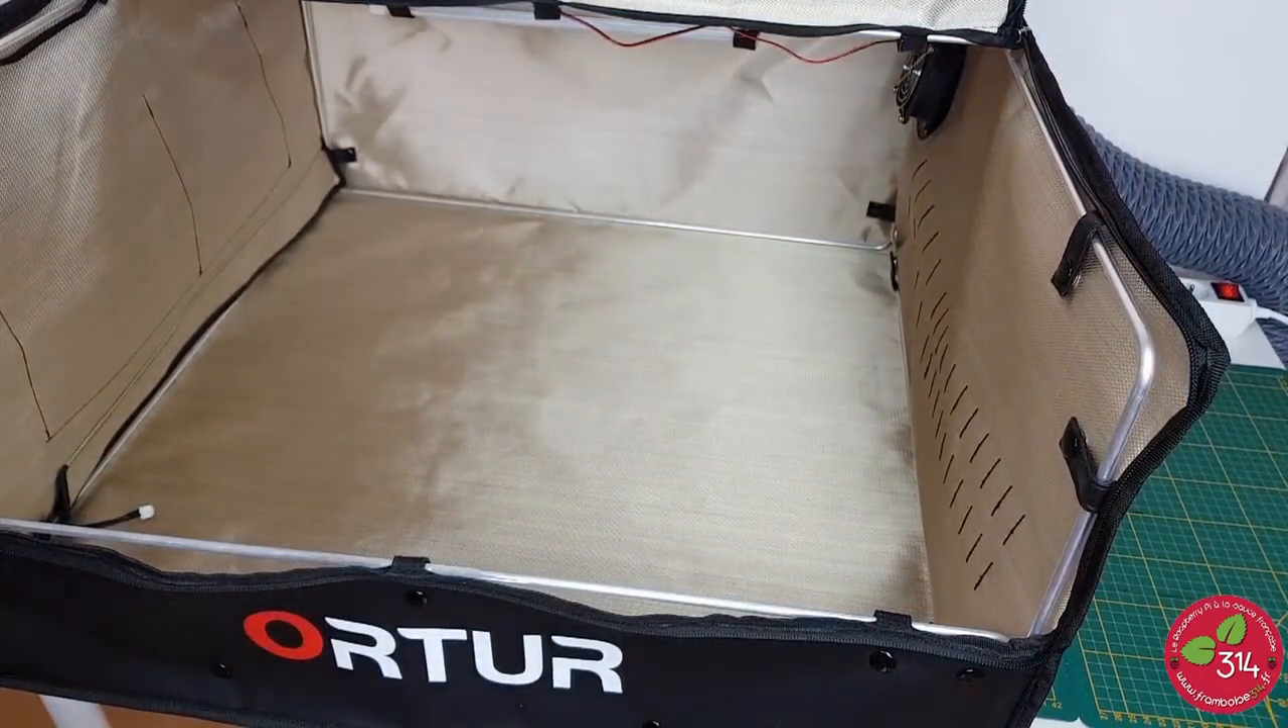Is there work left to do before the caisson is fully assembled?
No.